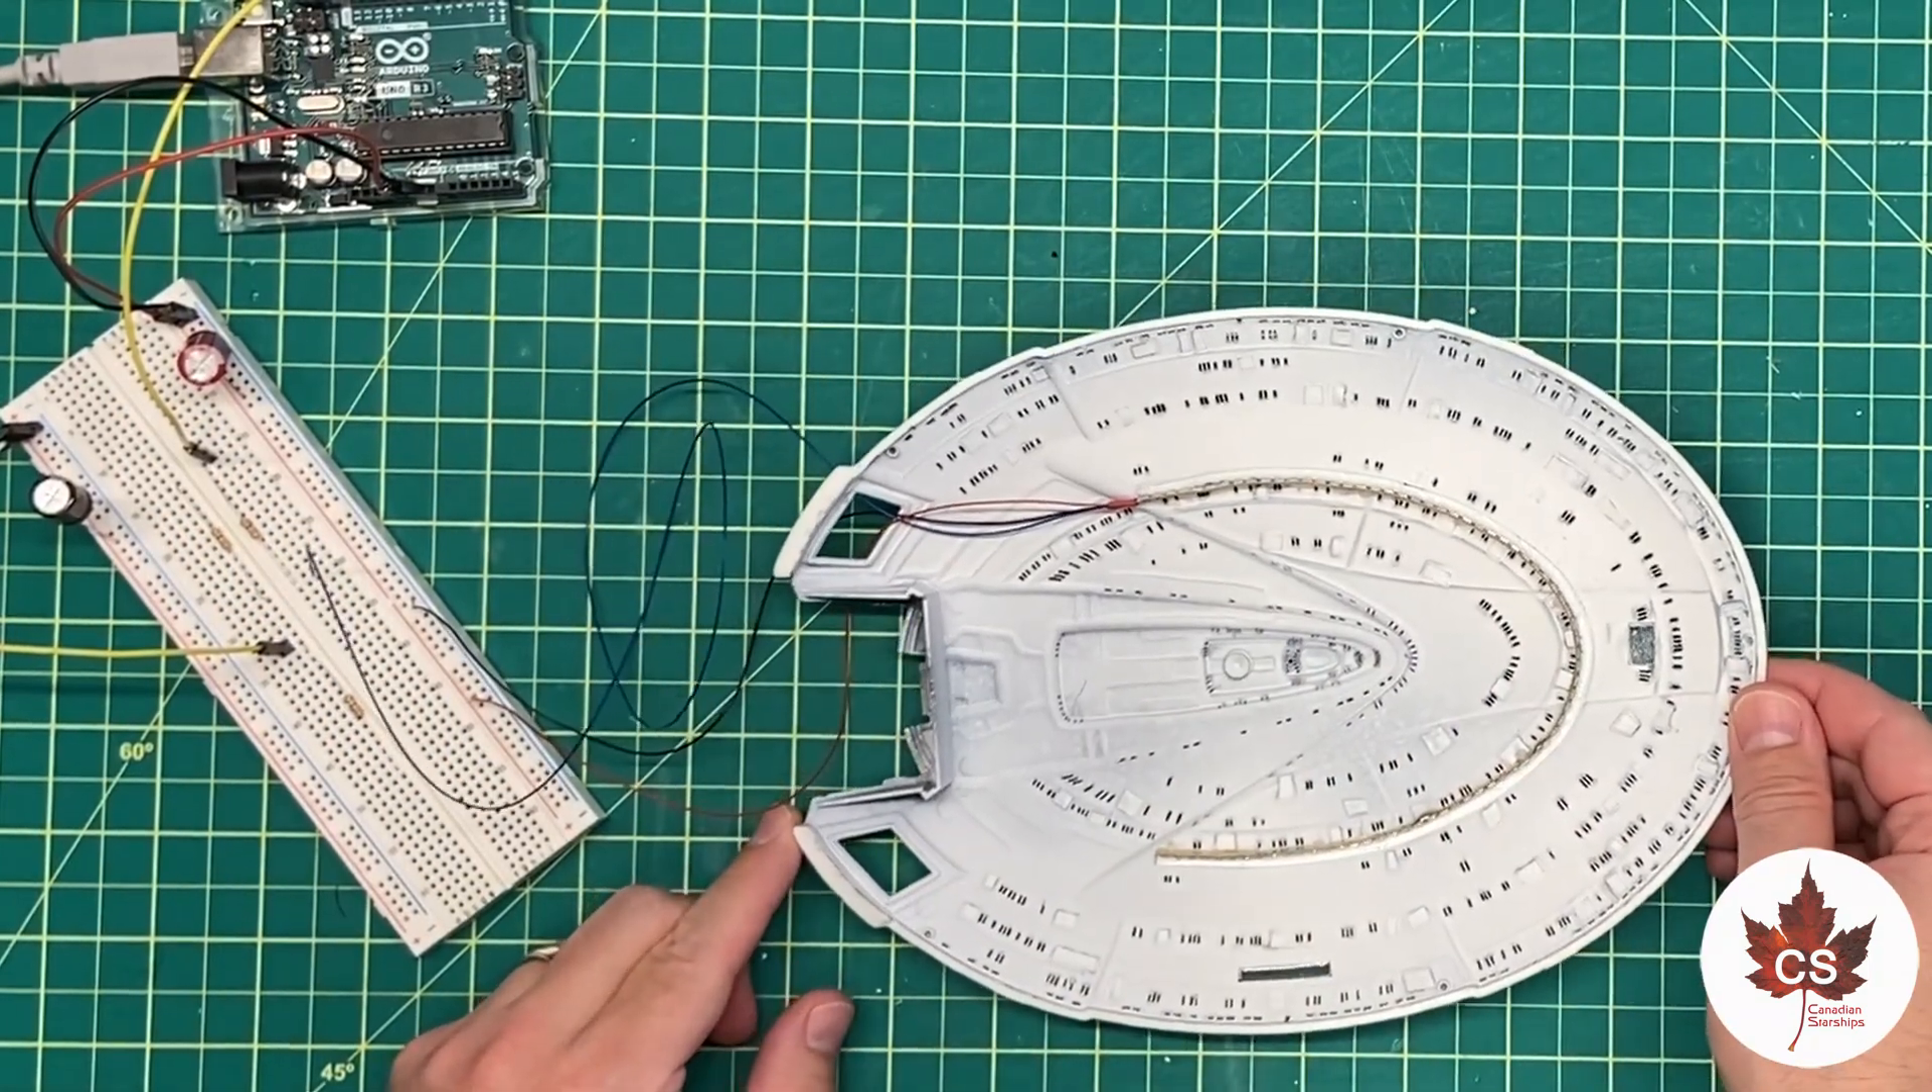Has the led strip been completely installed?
Yes.